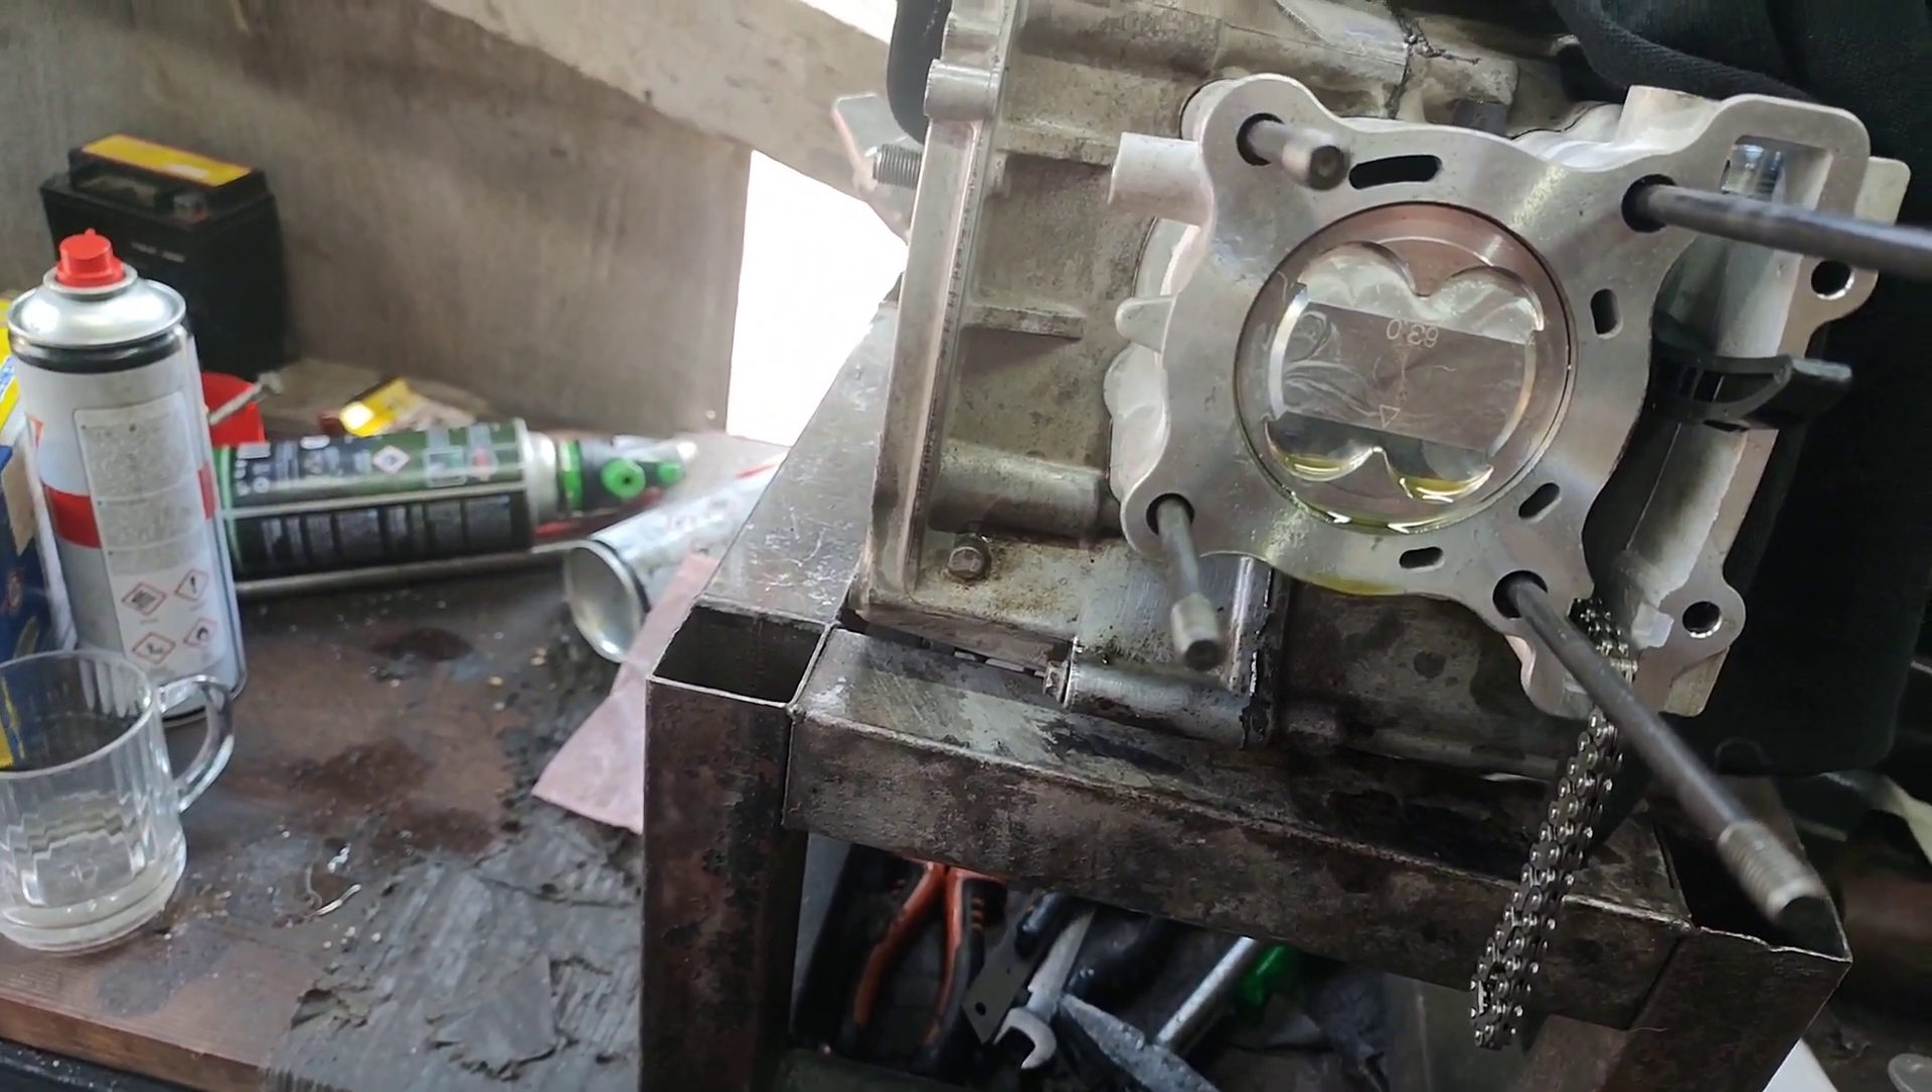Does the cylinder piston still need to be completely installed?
No.